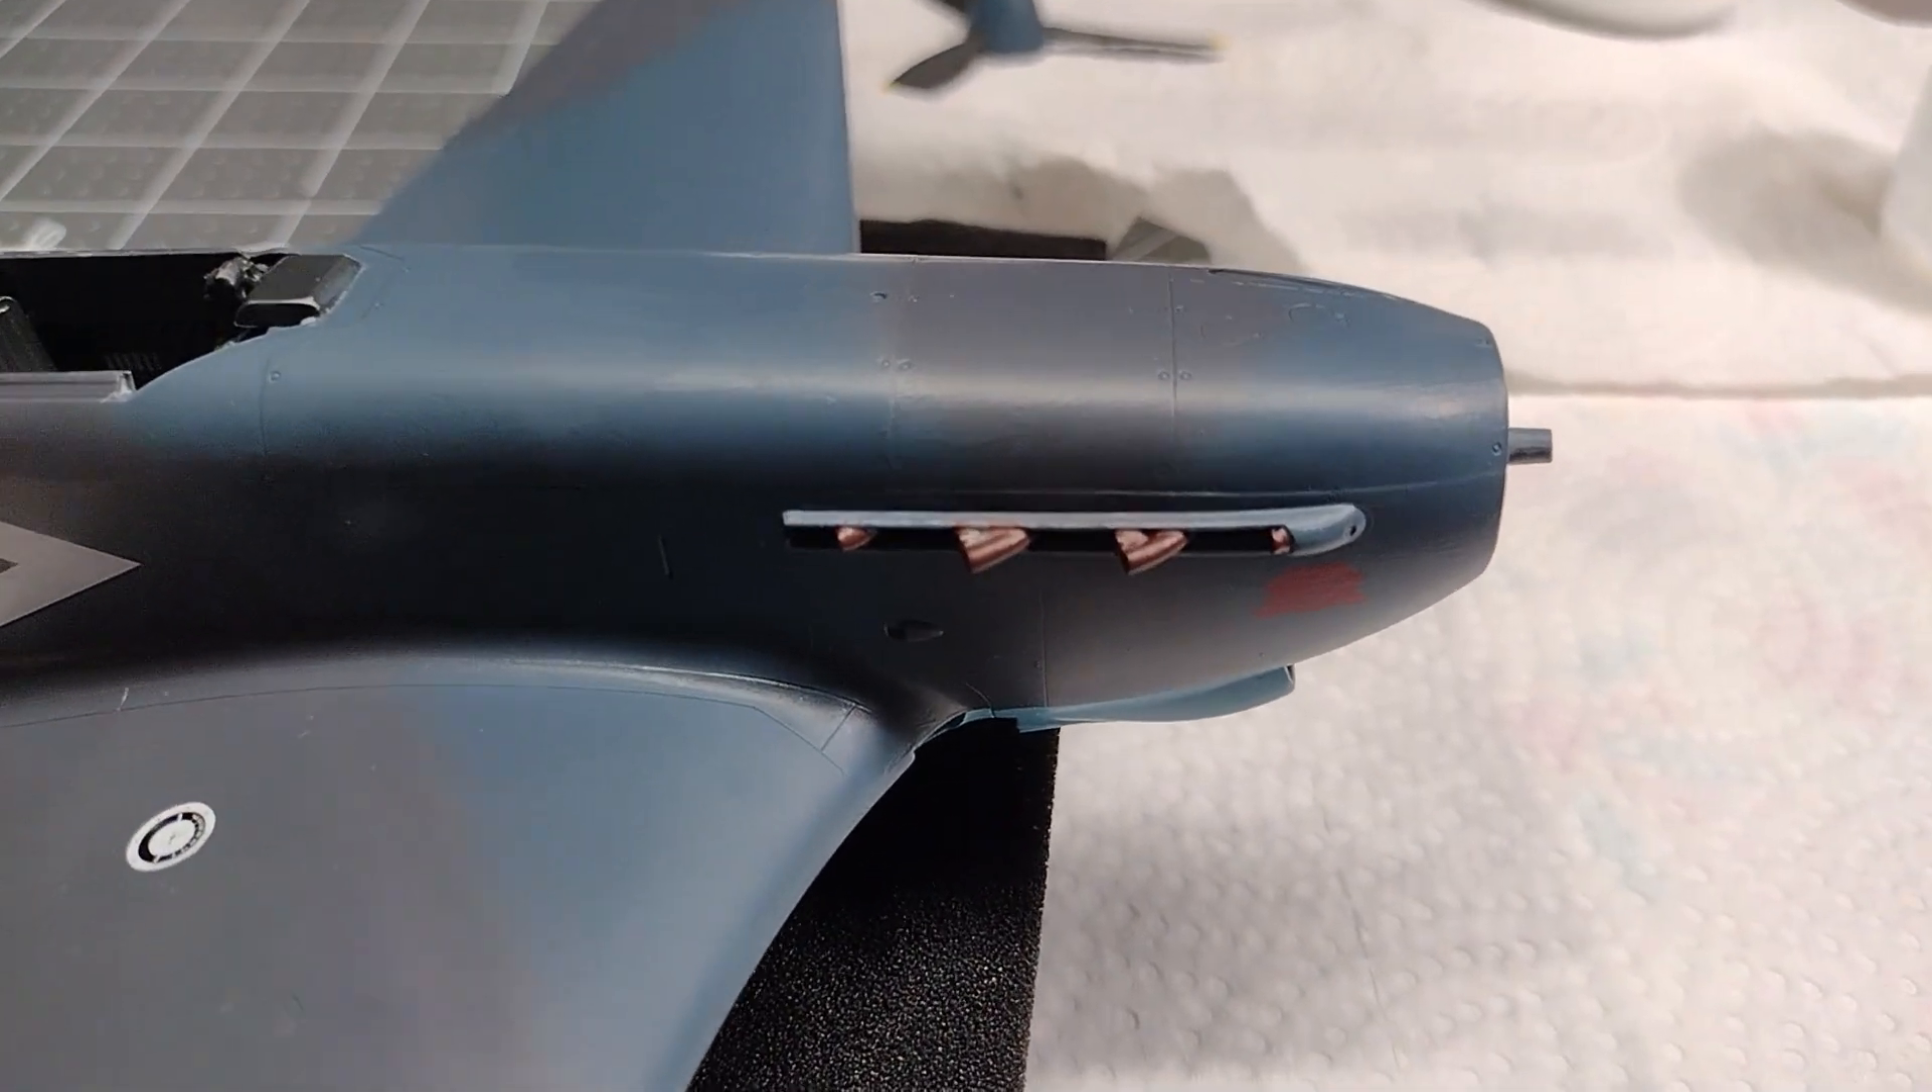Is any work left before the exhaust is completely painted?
No.